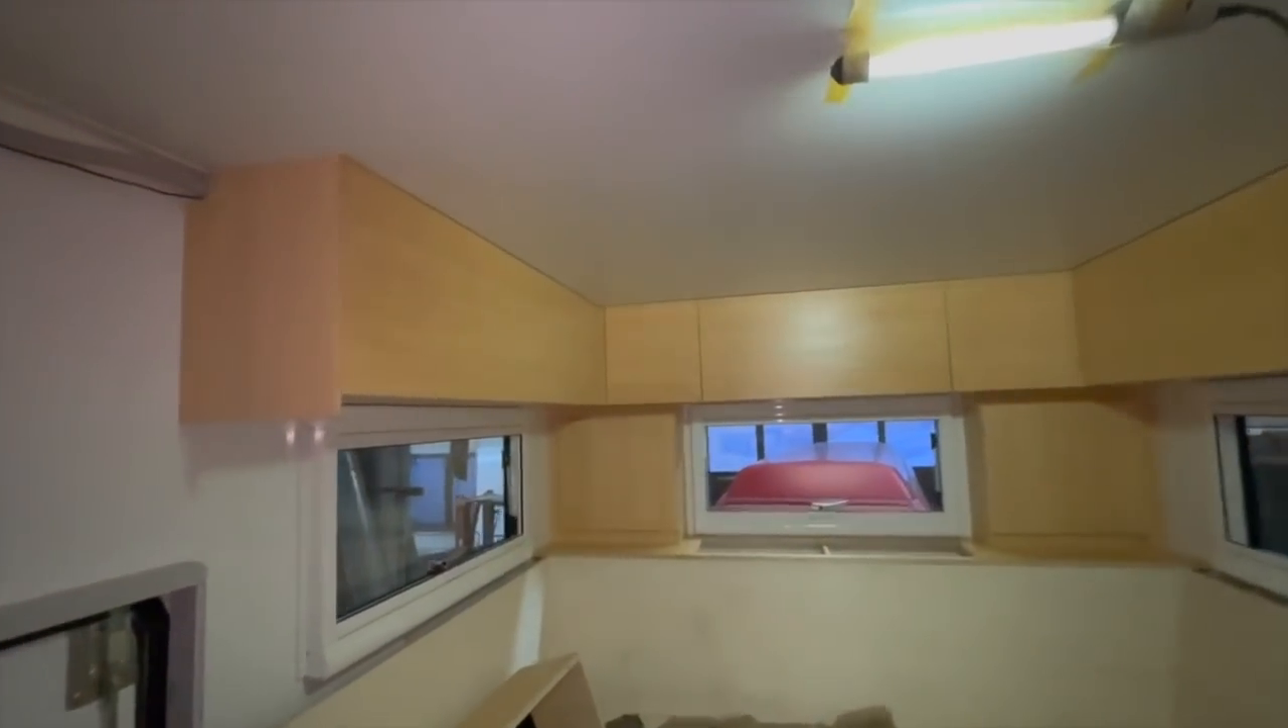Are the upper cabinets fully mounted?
Yes.